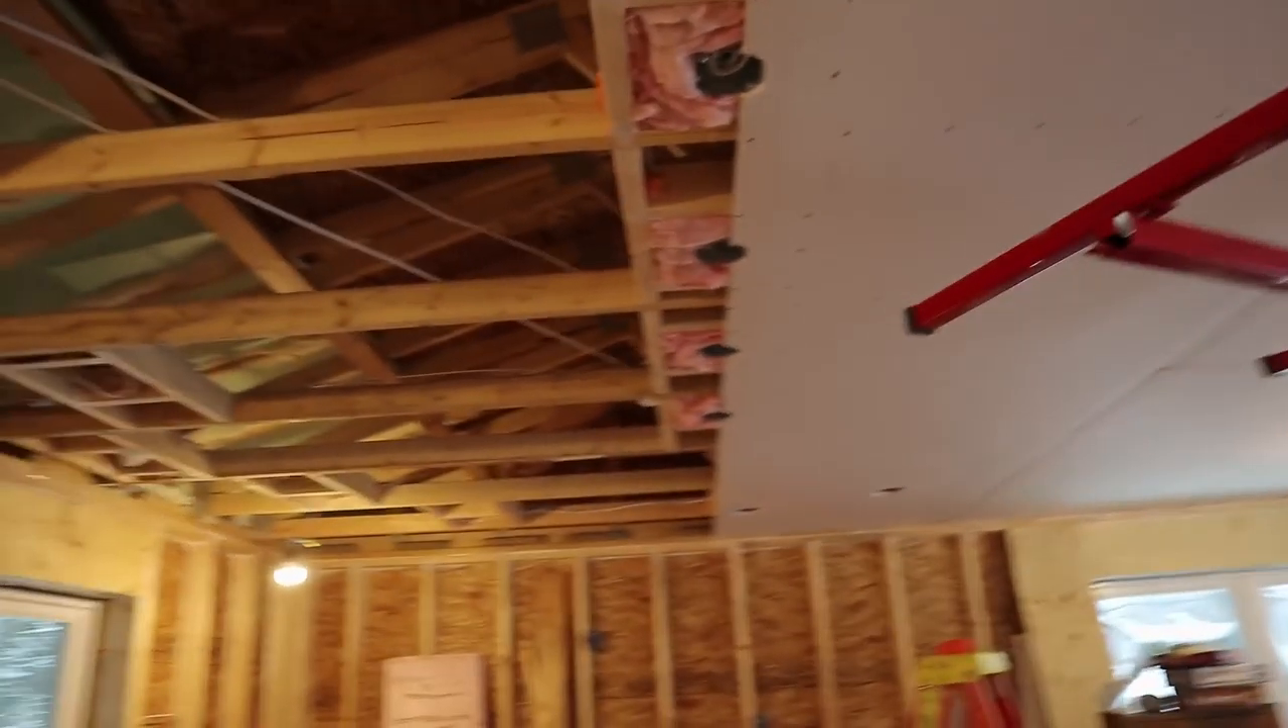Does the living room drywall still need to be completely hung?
Yes.